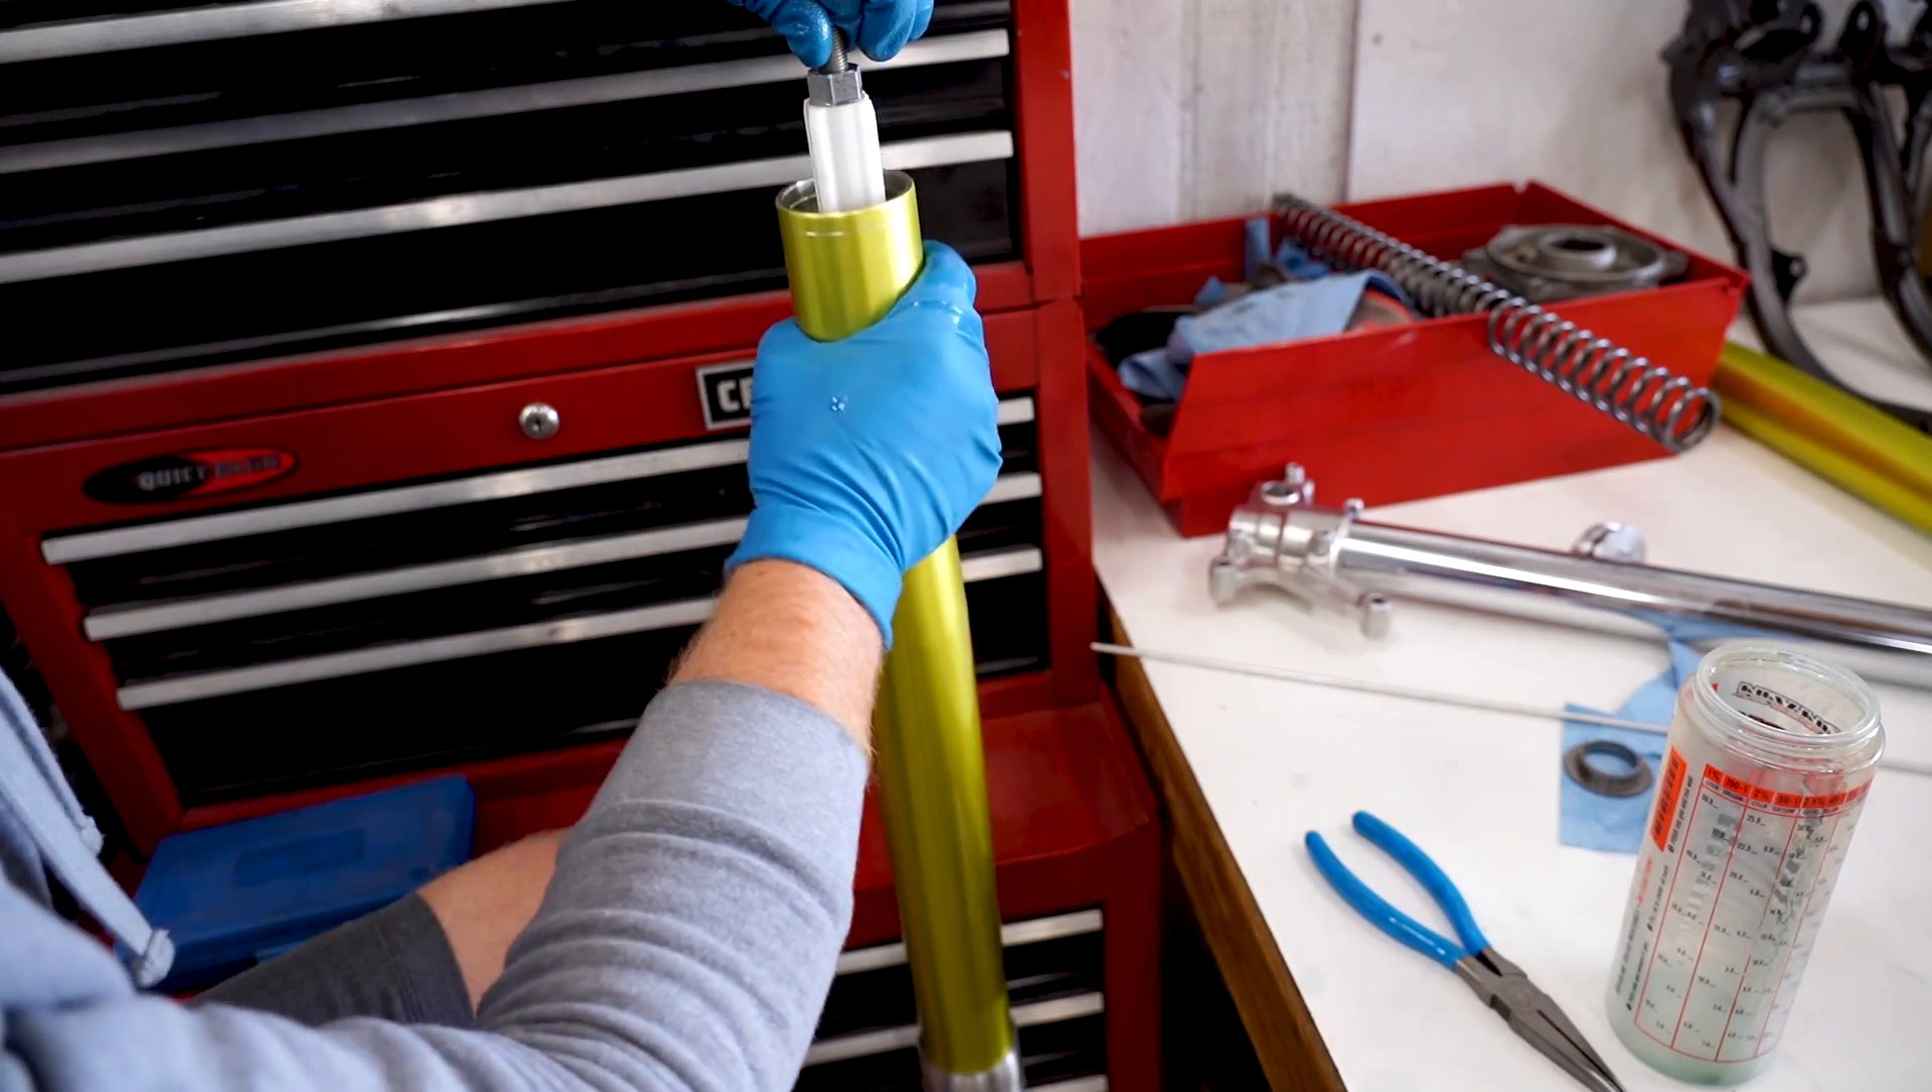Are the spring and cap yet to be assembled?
Yes.